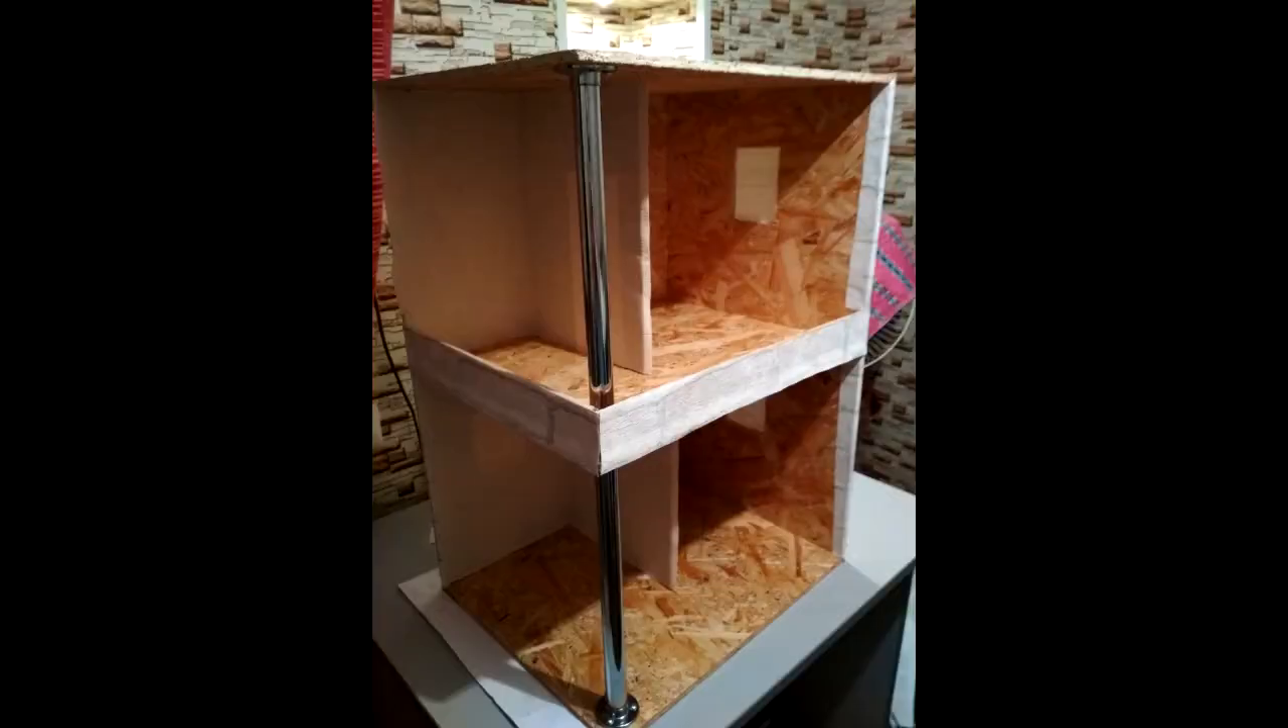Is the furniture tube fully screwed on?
Yes.